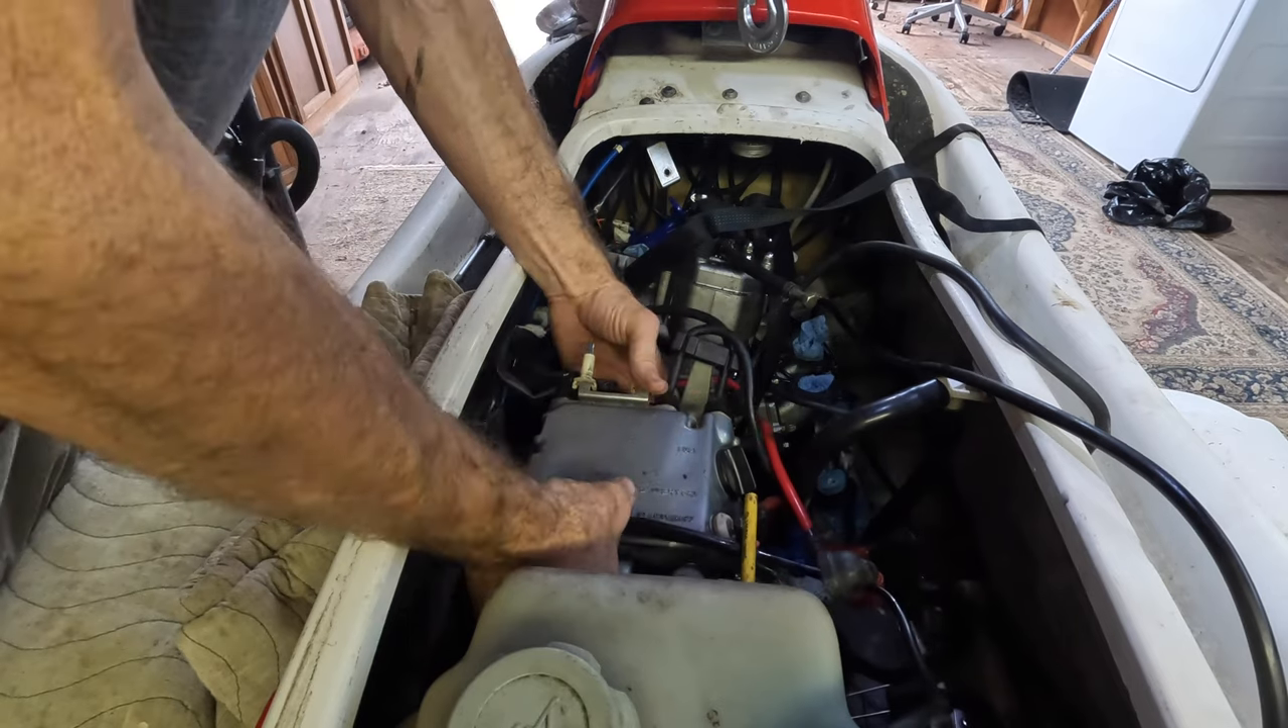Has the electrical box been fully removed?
No.